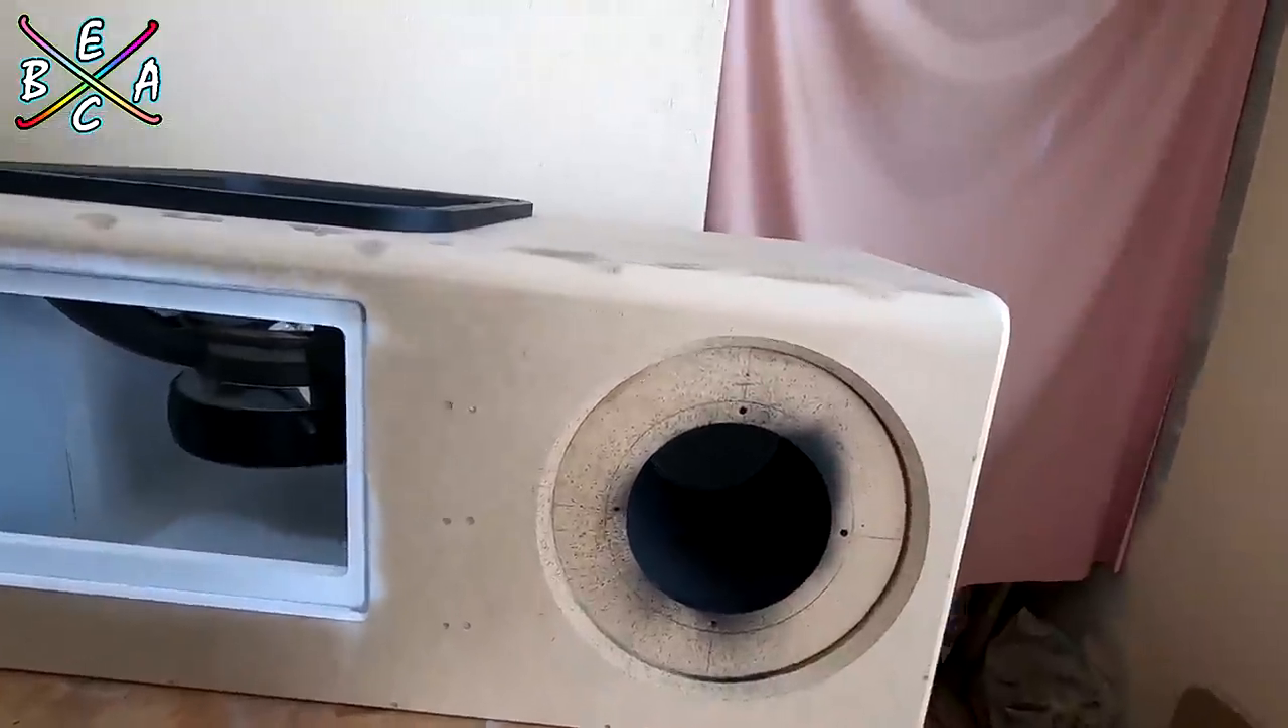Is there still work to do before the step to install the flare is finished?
Yes.